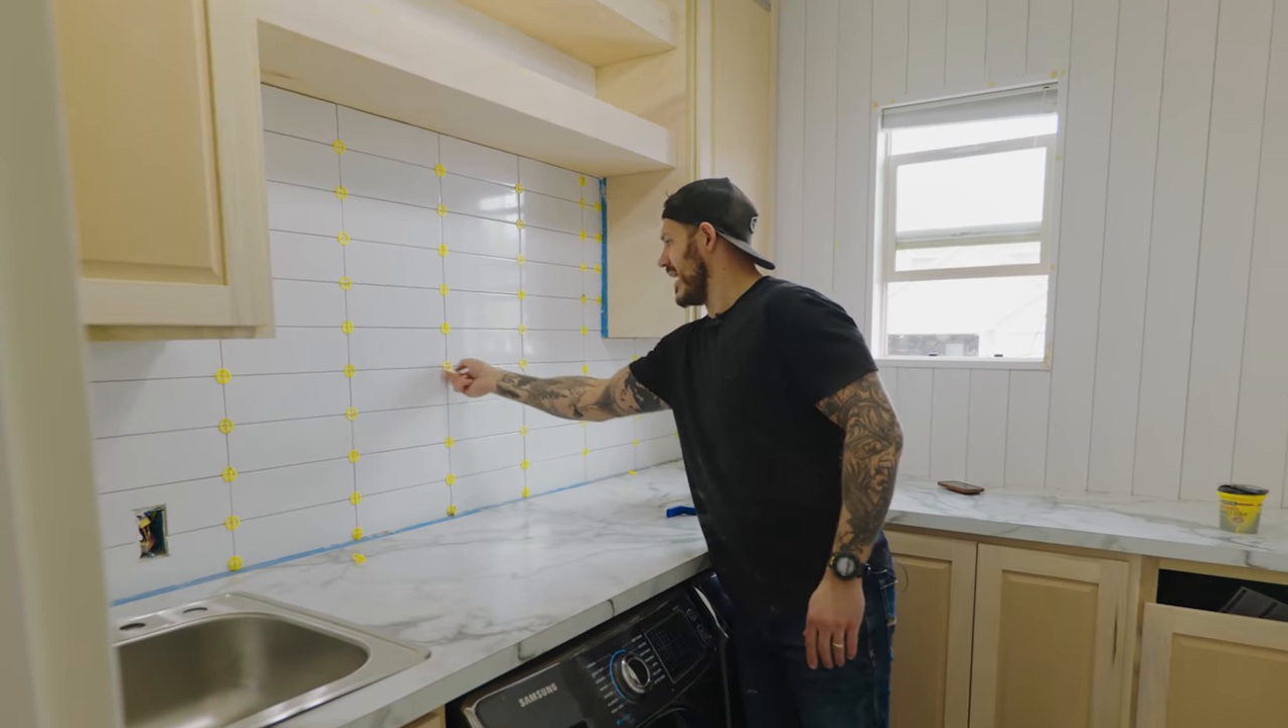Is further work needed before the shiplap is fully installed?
No.